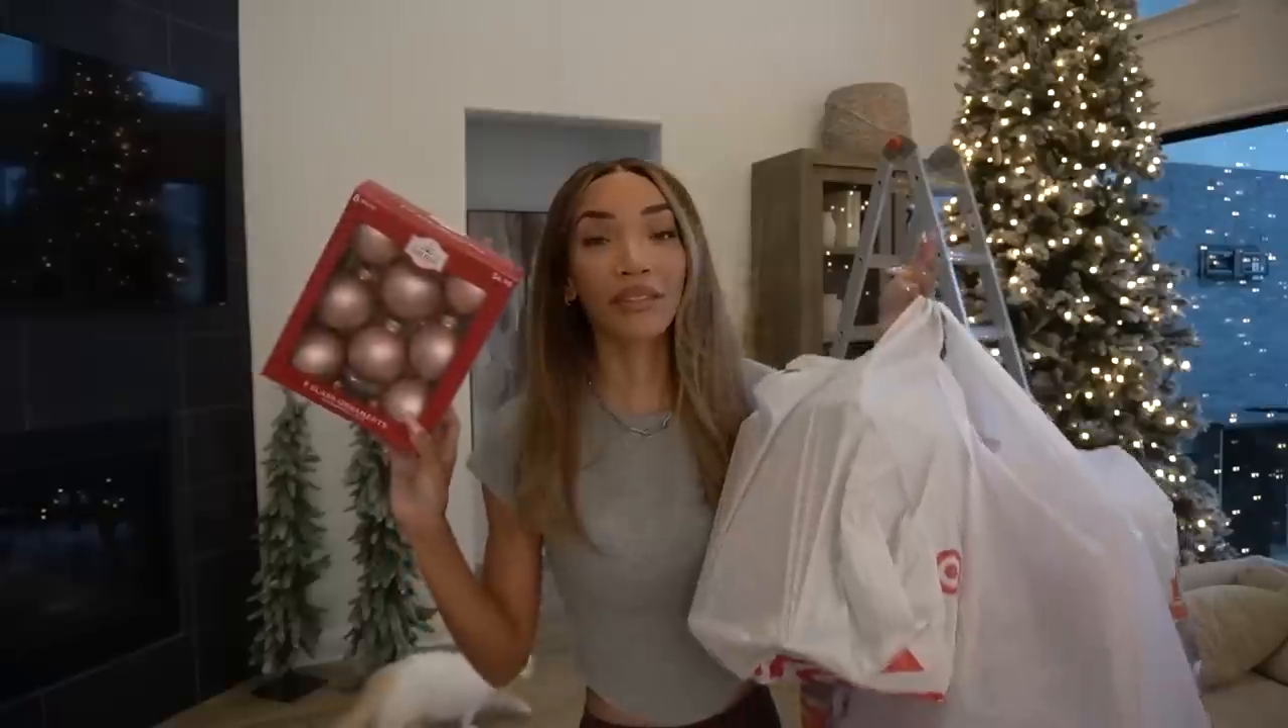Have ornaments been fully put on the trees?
No.